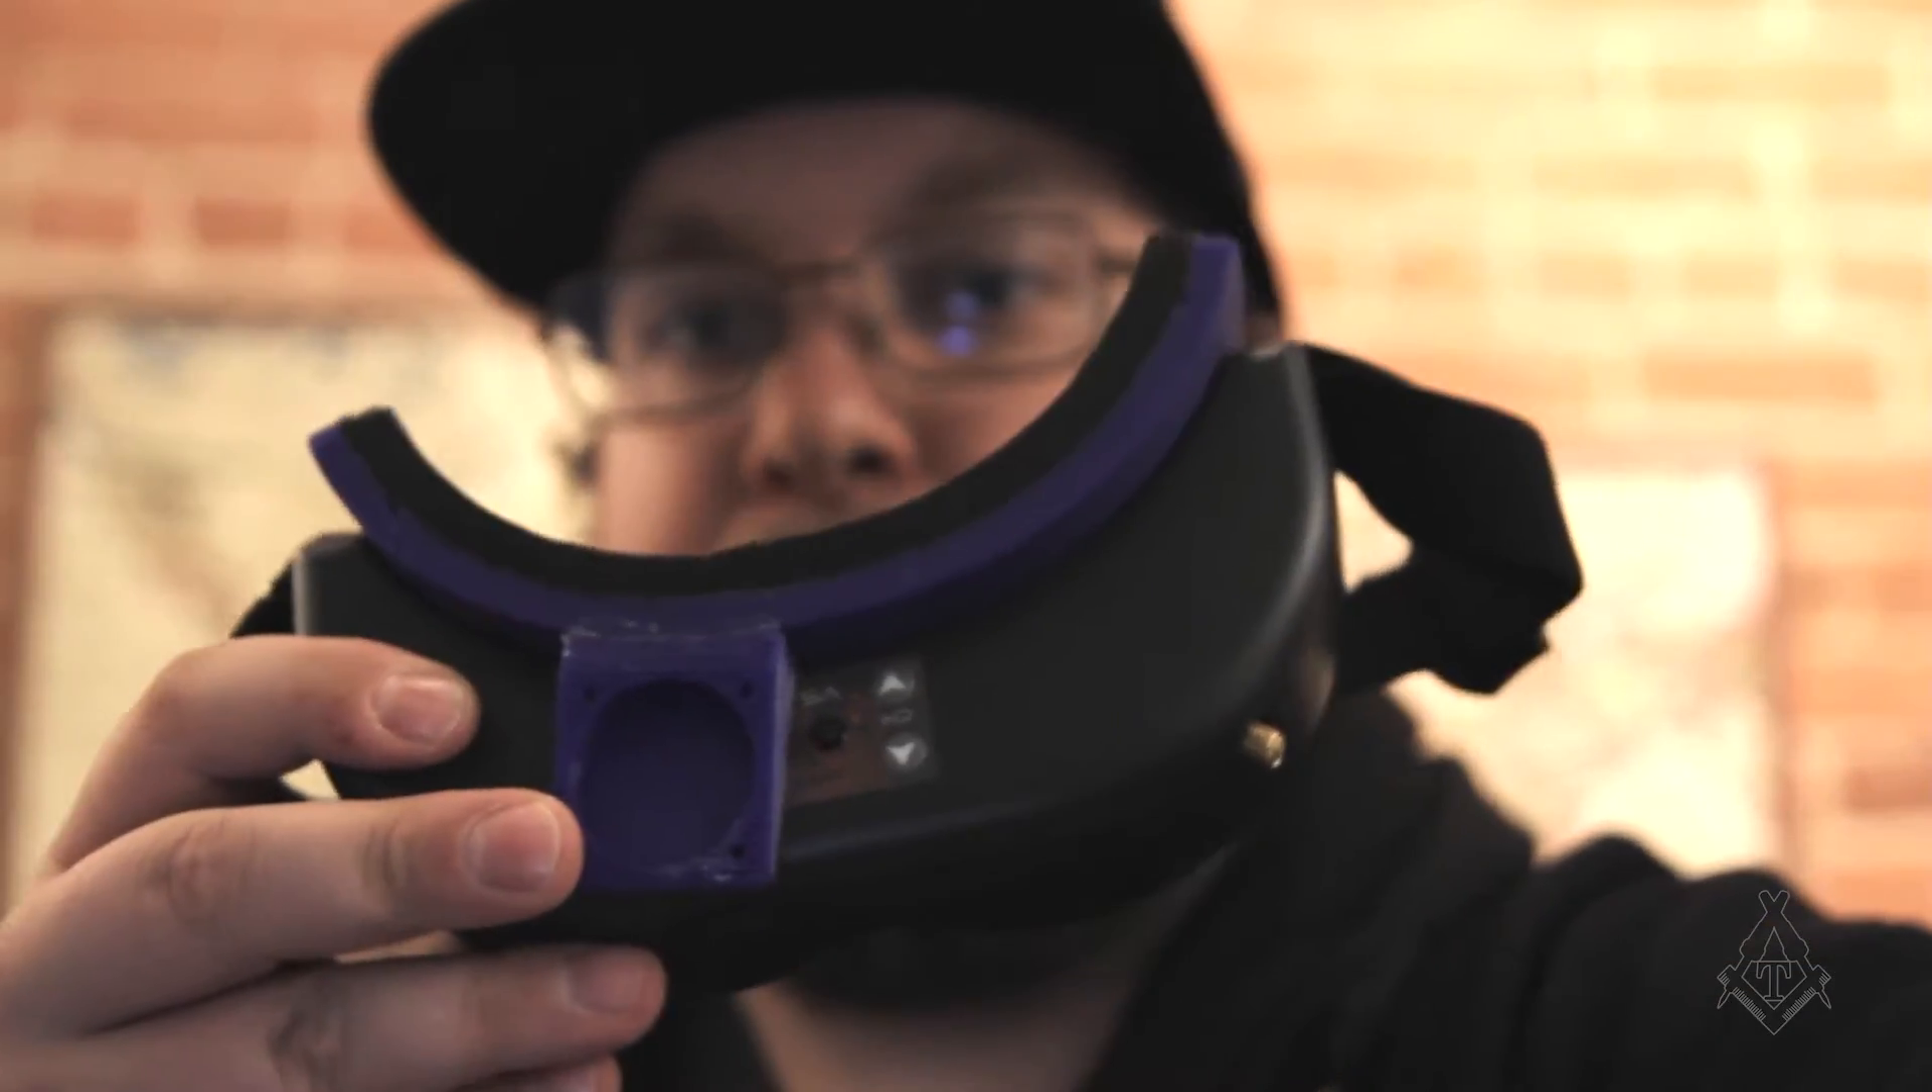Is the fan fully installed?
No.